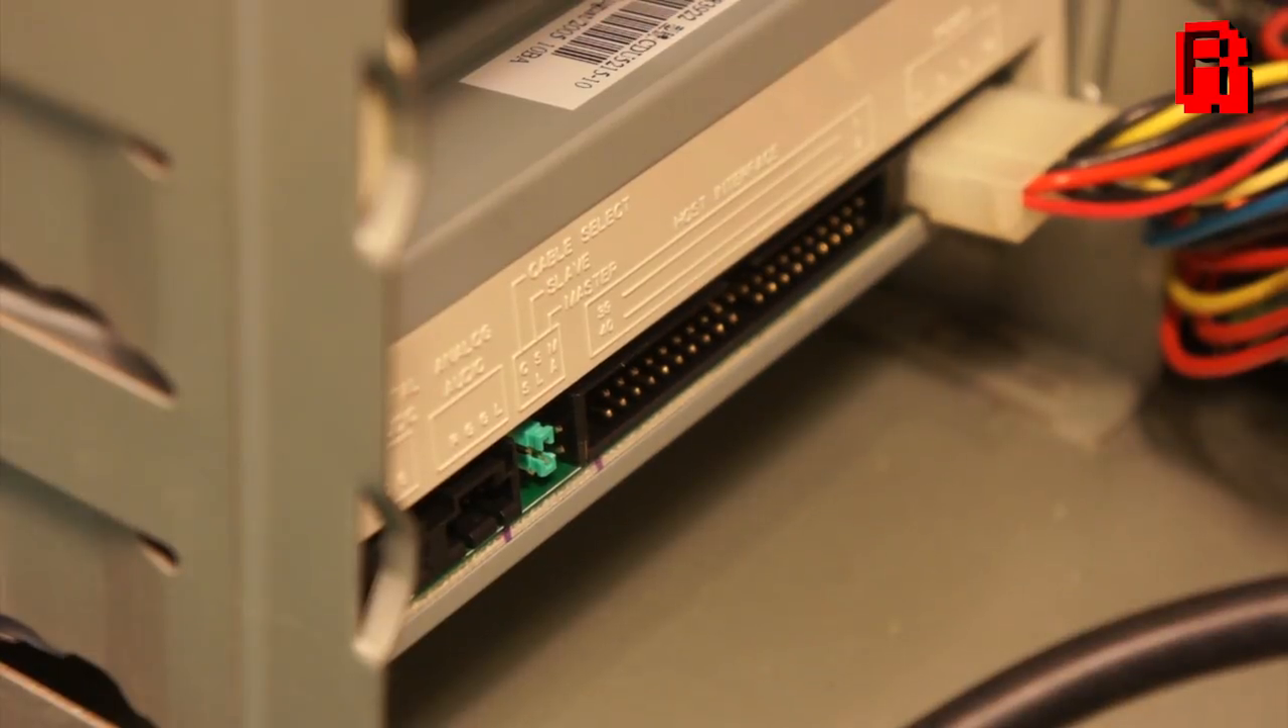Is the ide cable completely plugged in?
No.